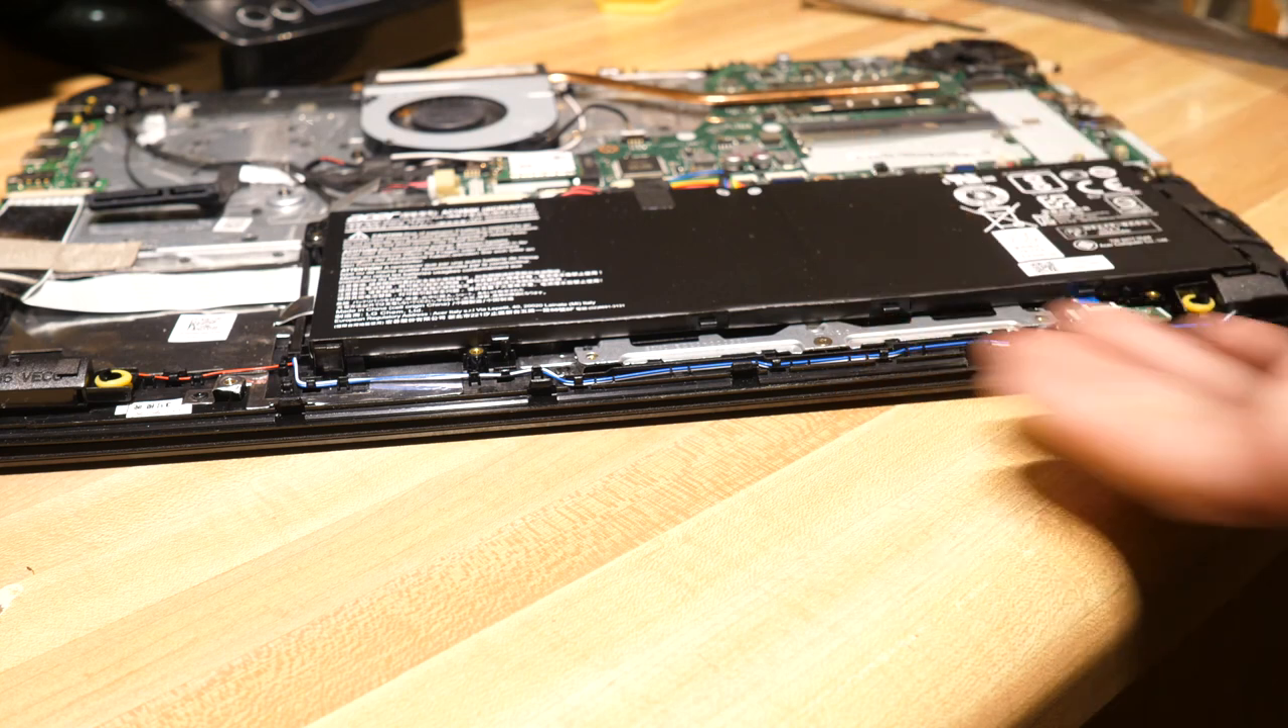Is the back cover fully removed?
Yes.